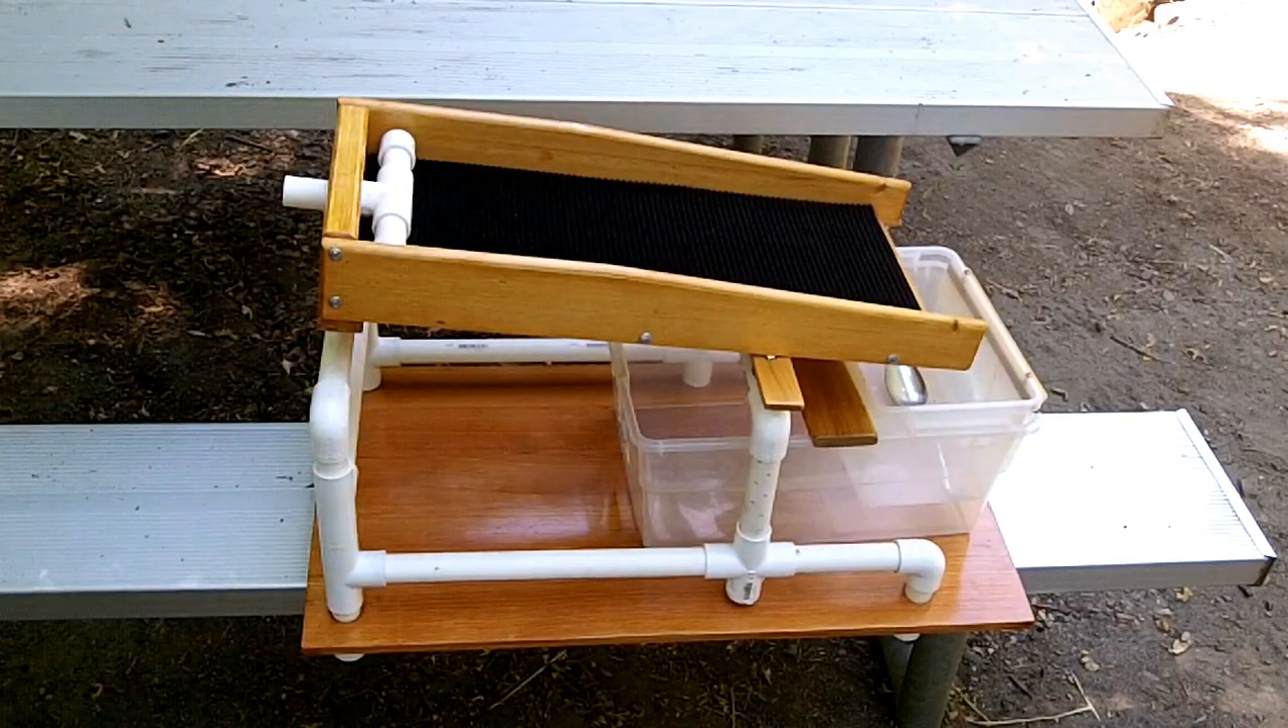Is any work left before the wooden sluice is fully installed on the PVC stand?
No.